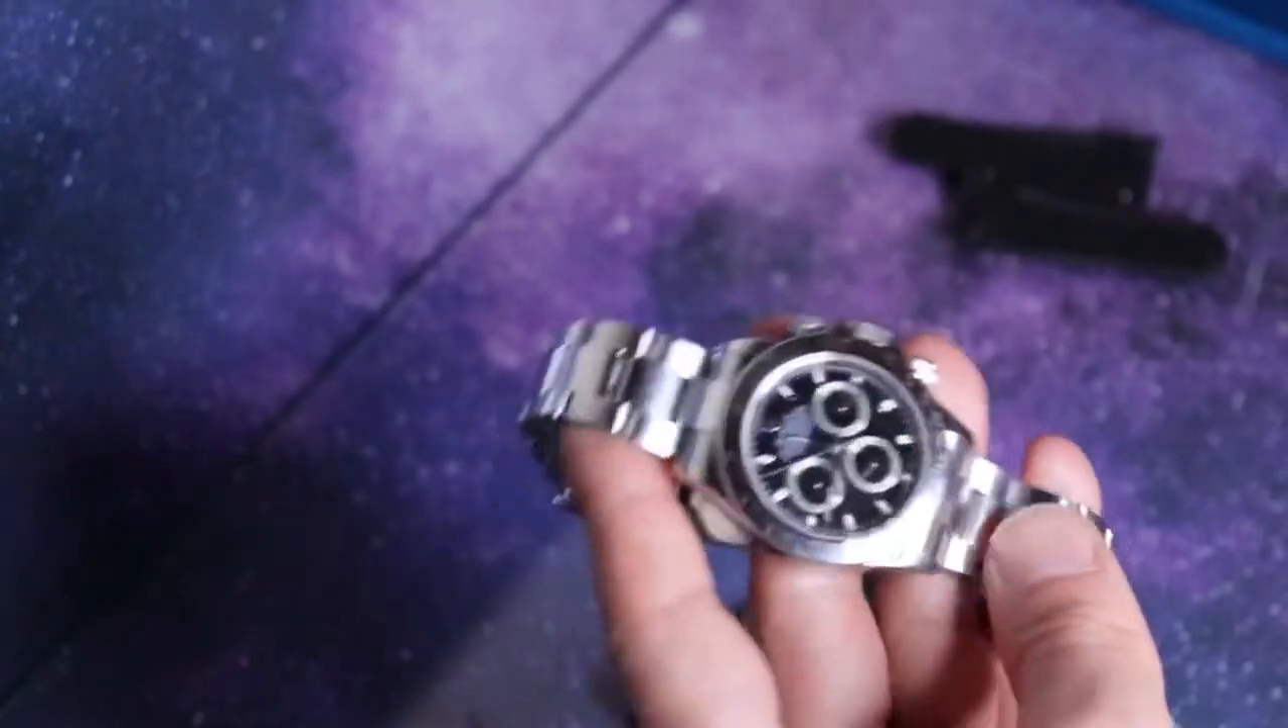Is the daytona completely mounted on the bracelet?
Yes.